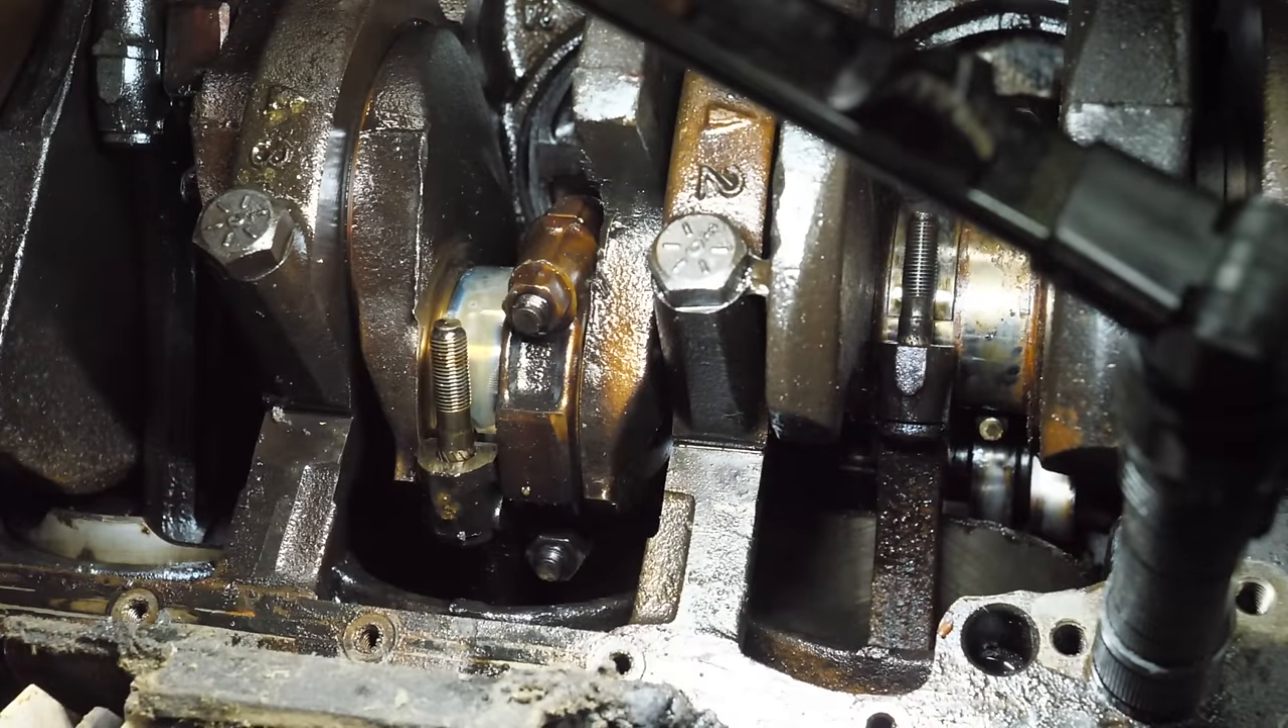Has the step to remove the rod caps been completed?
No.